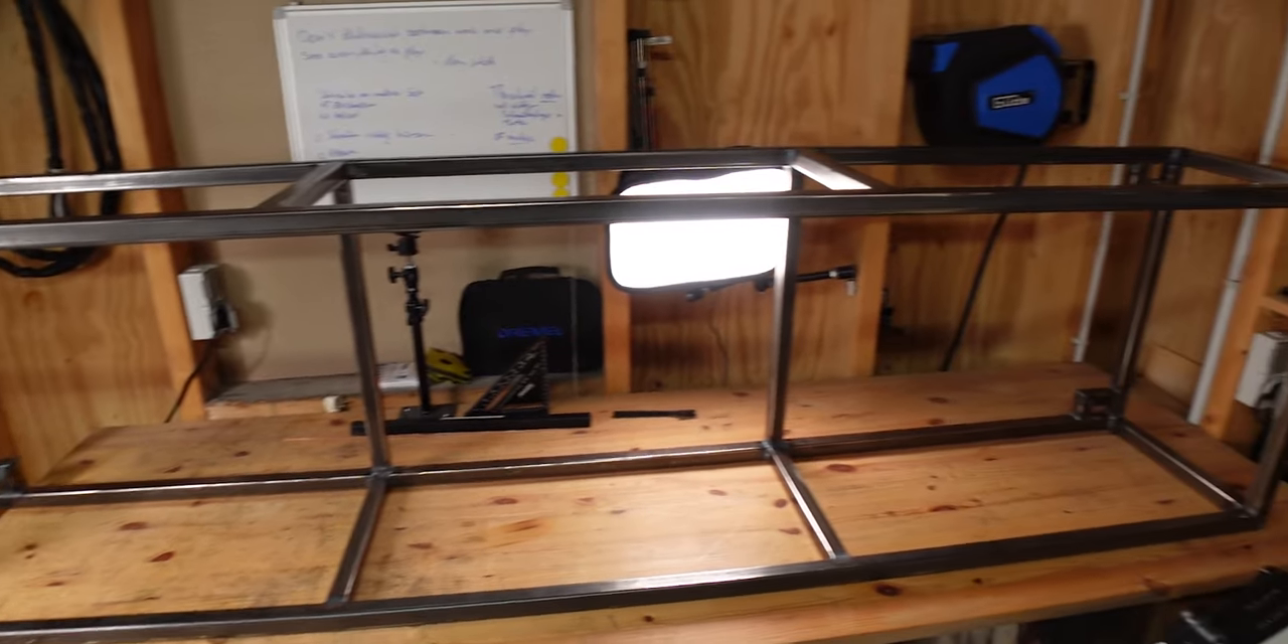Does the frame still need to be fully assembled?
No.